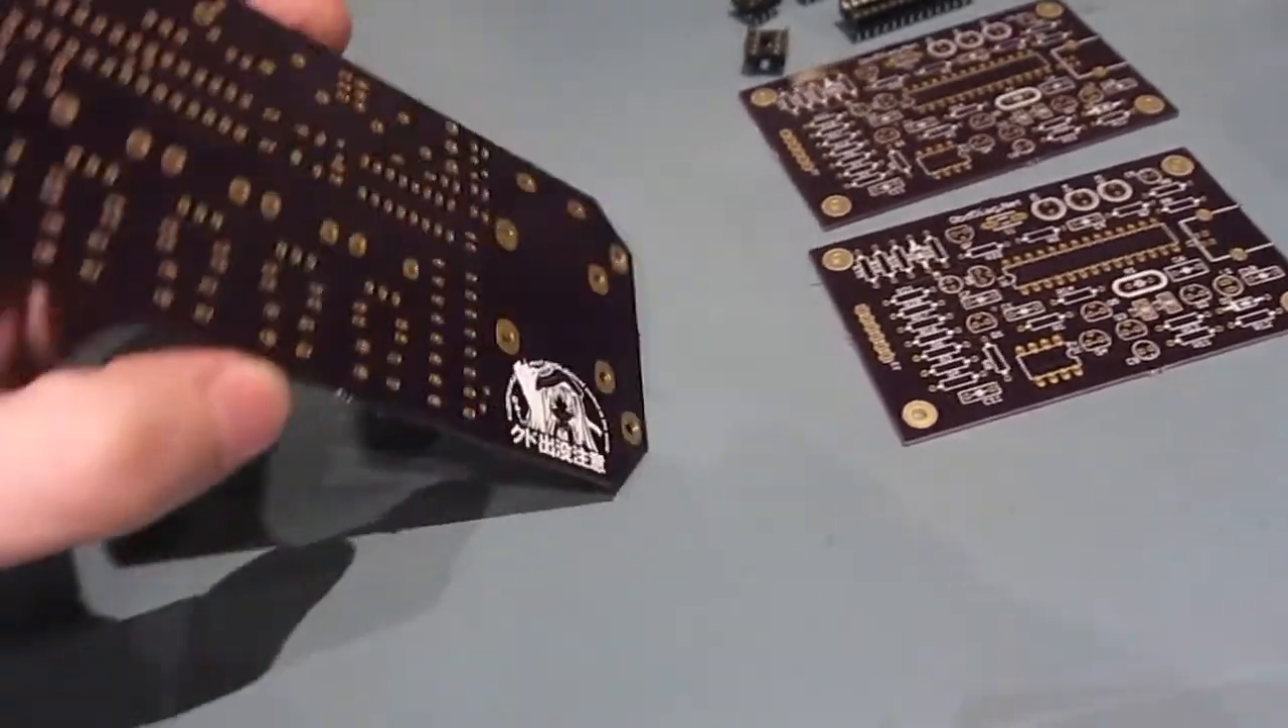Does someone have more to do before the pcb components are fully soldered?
Yes.